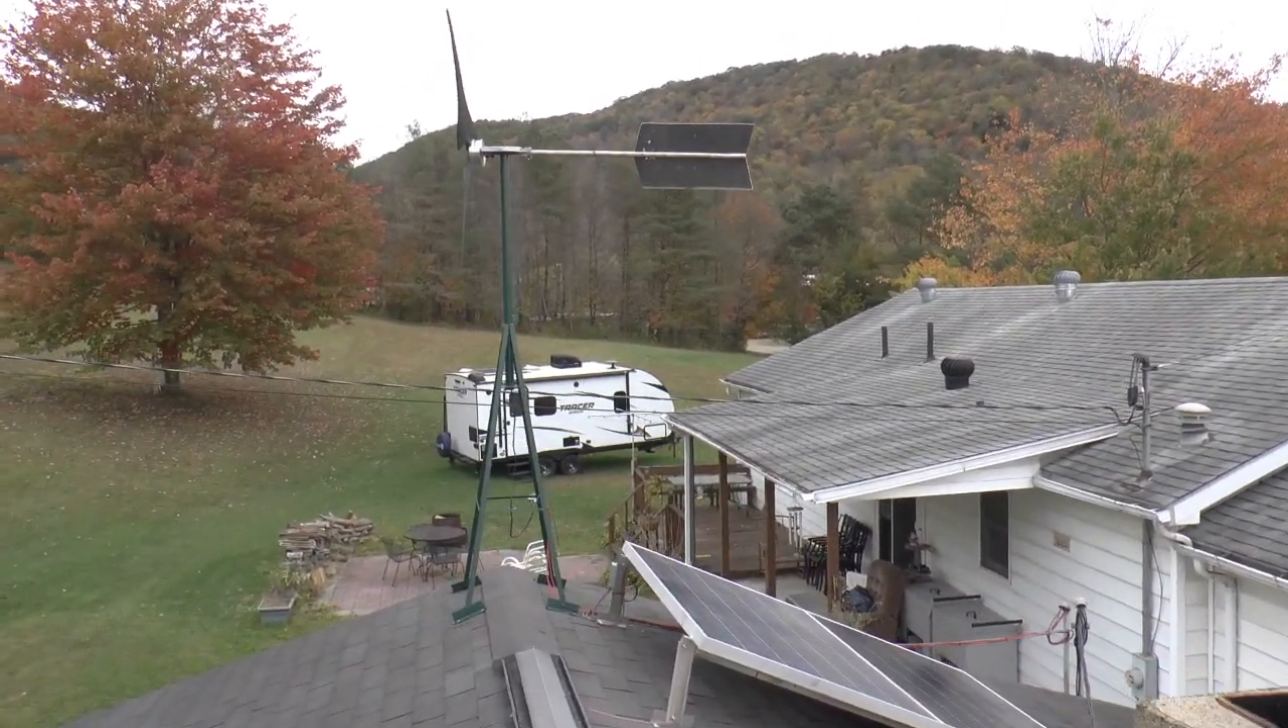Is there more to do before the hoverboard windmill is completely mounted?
No.